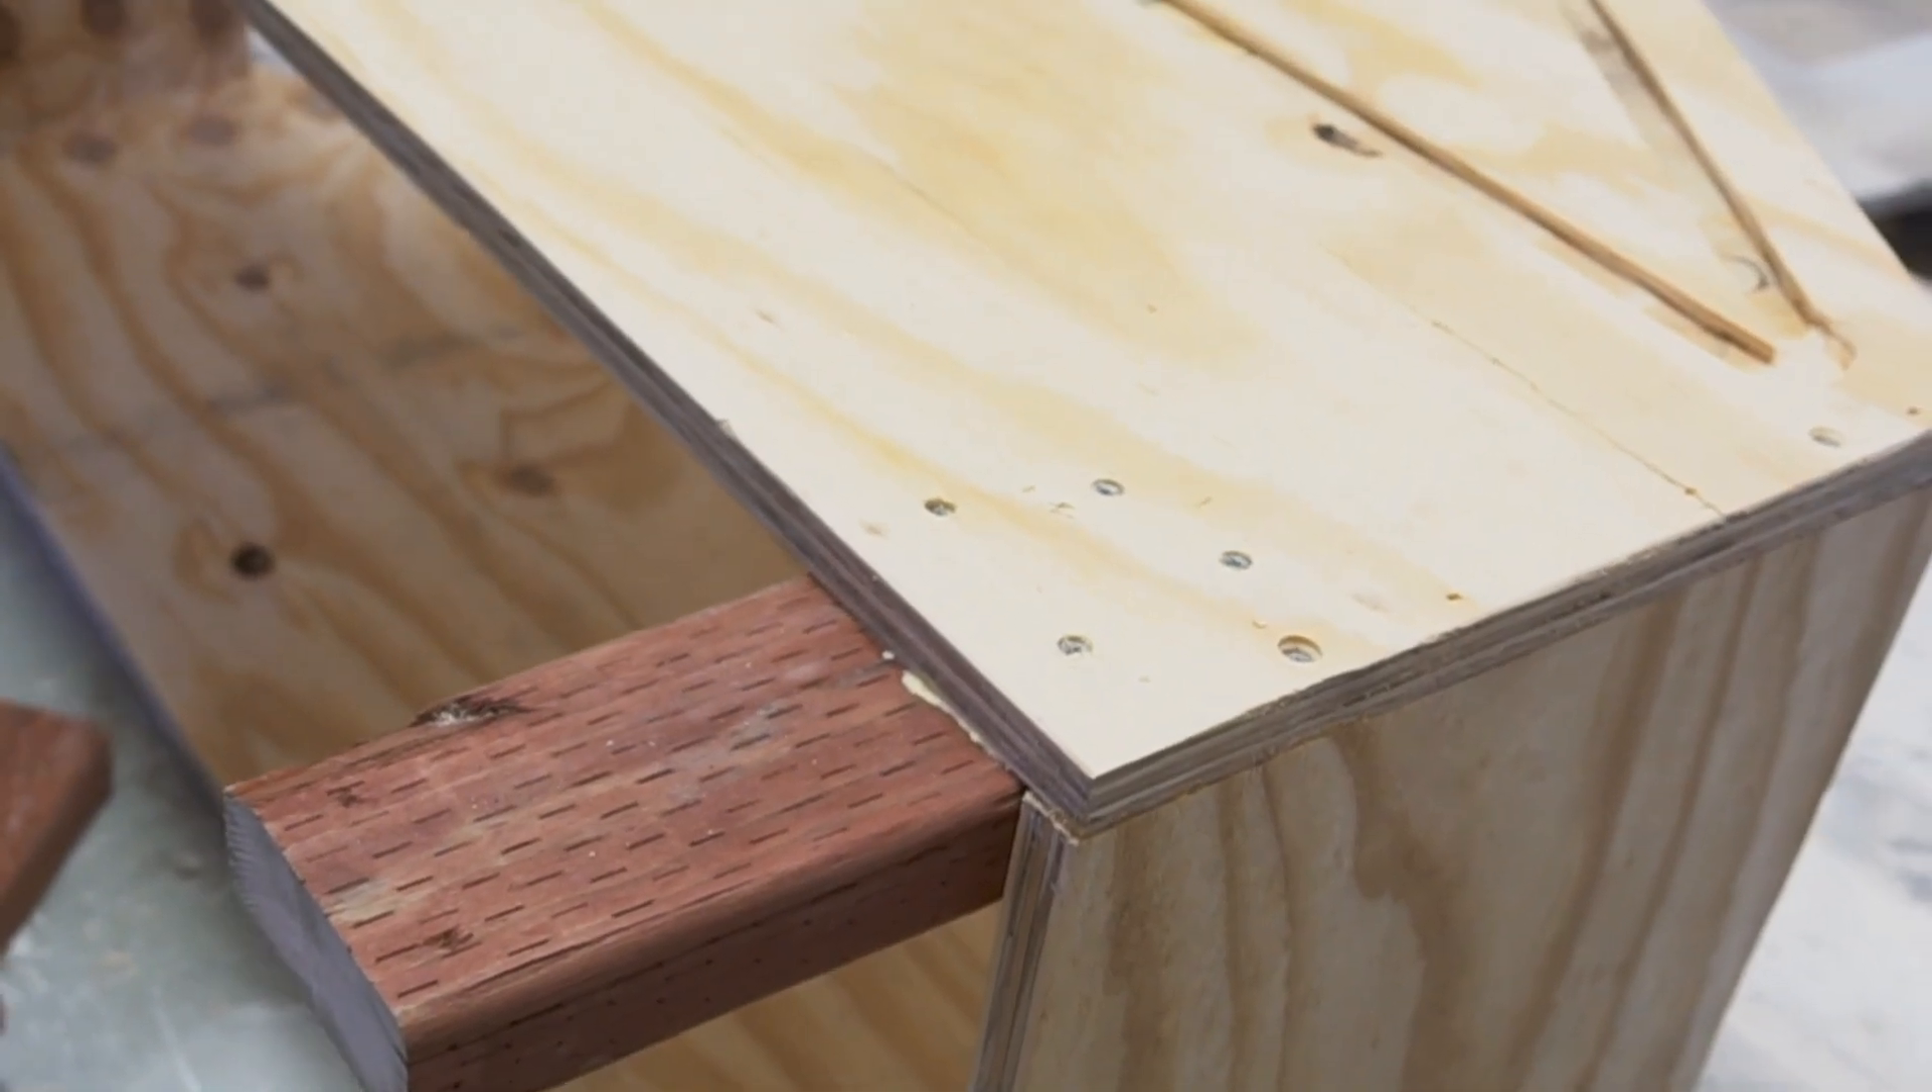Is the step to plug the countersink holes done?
No.